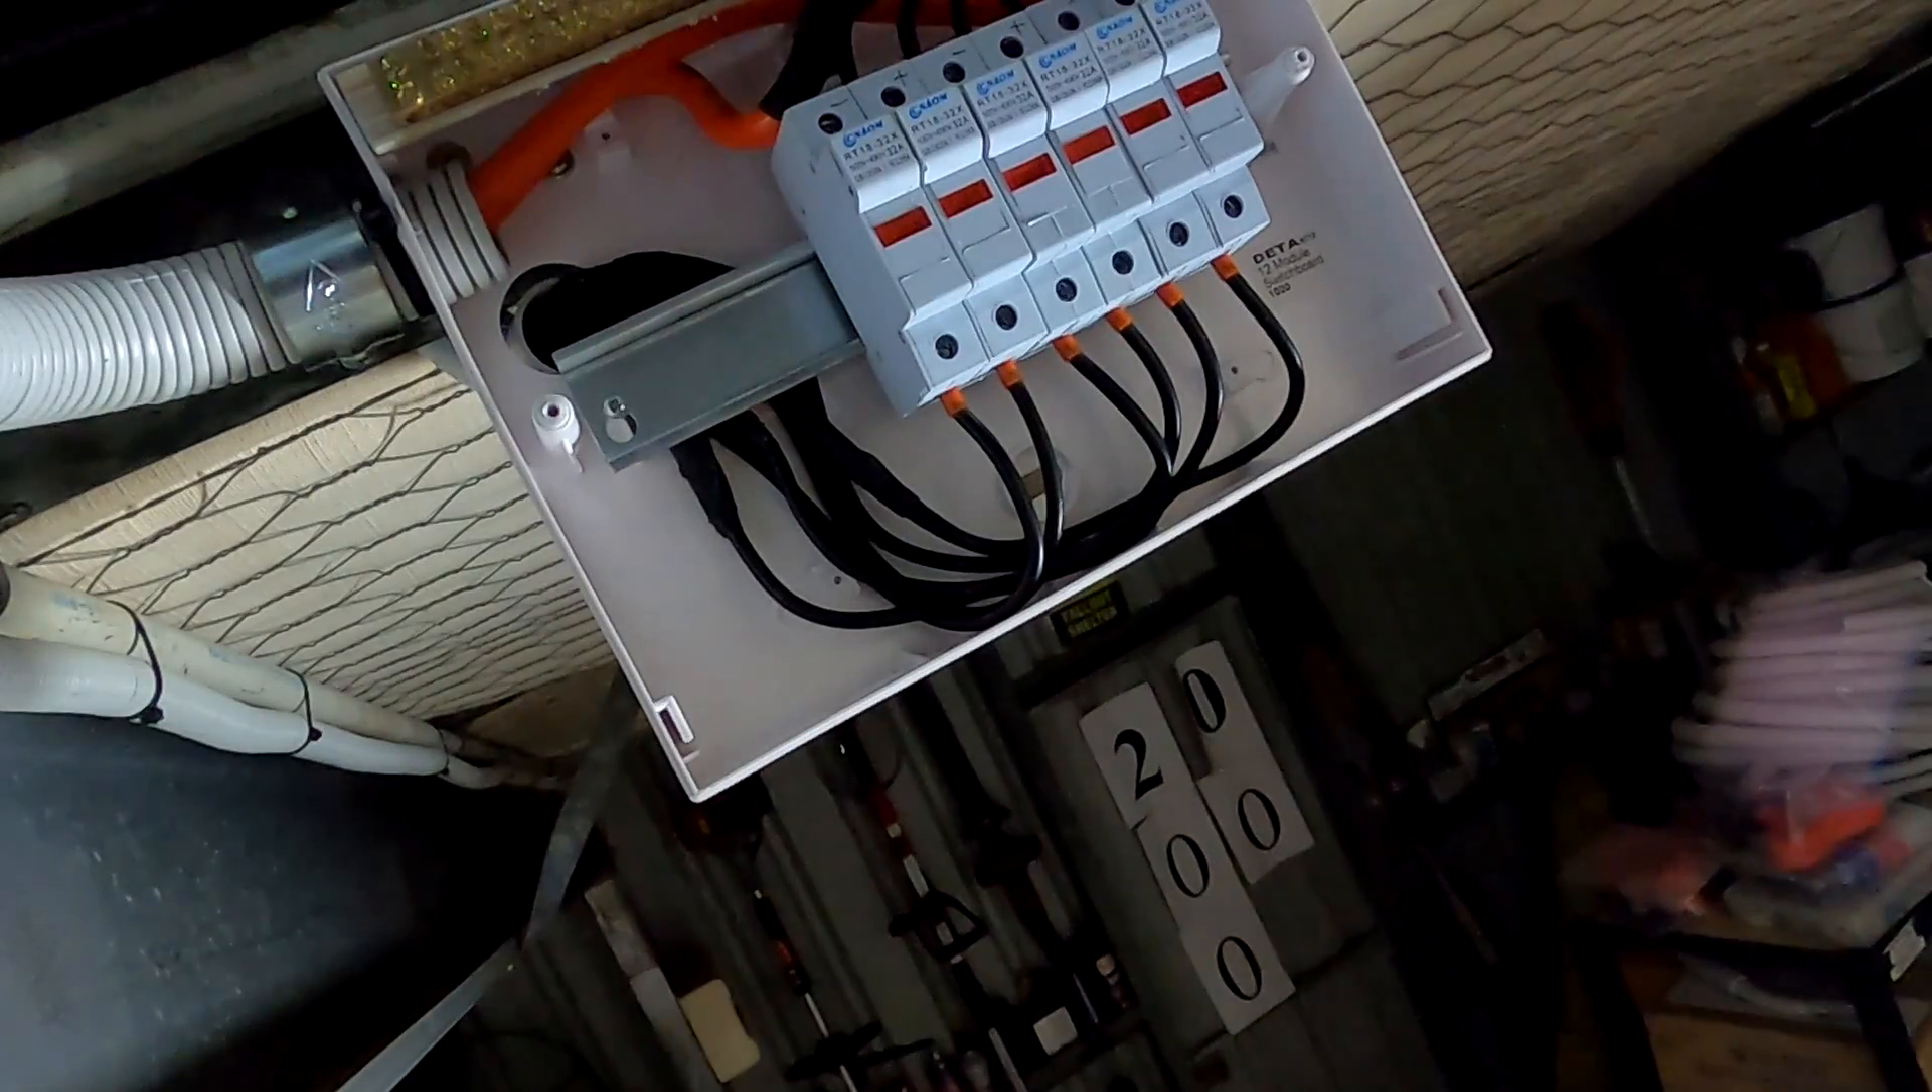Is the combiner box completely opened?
Yes.